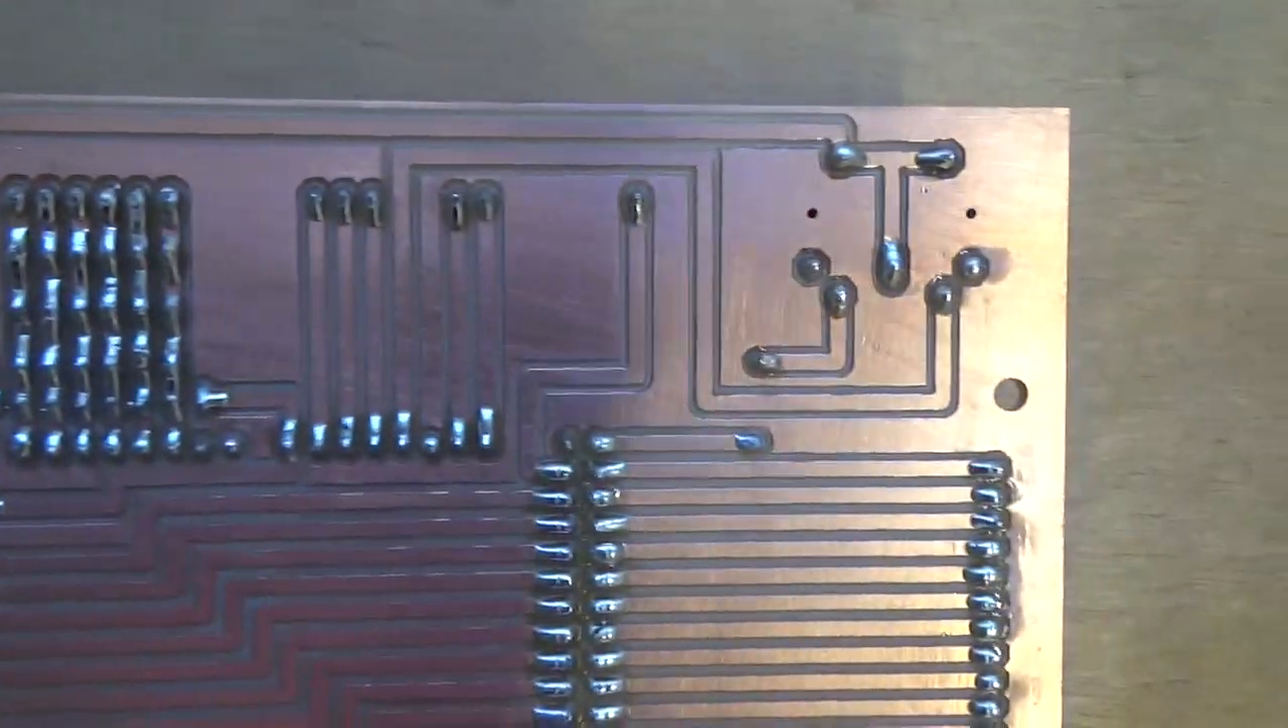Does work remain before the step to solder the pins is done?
No.